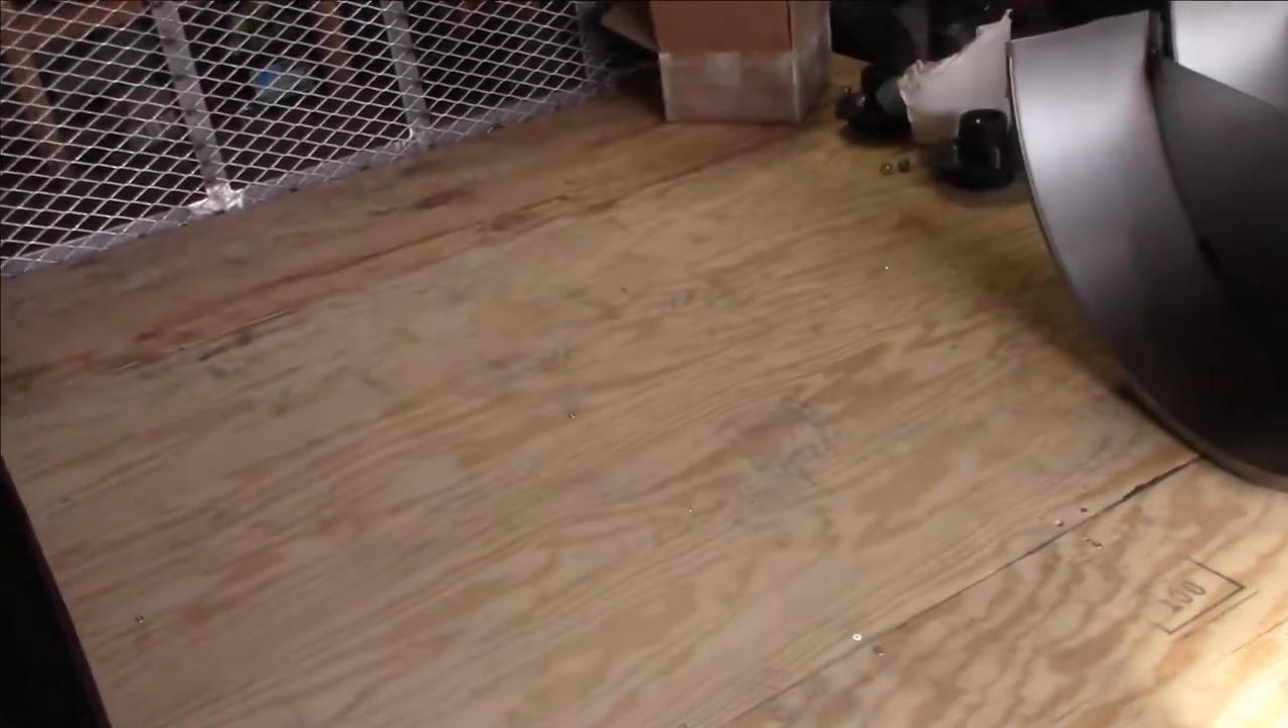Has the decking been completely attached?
Yes.